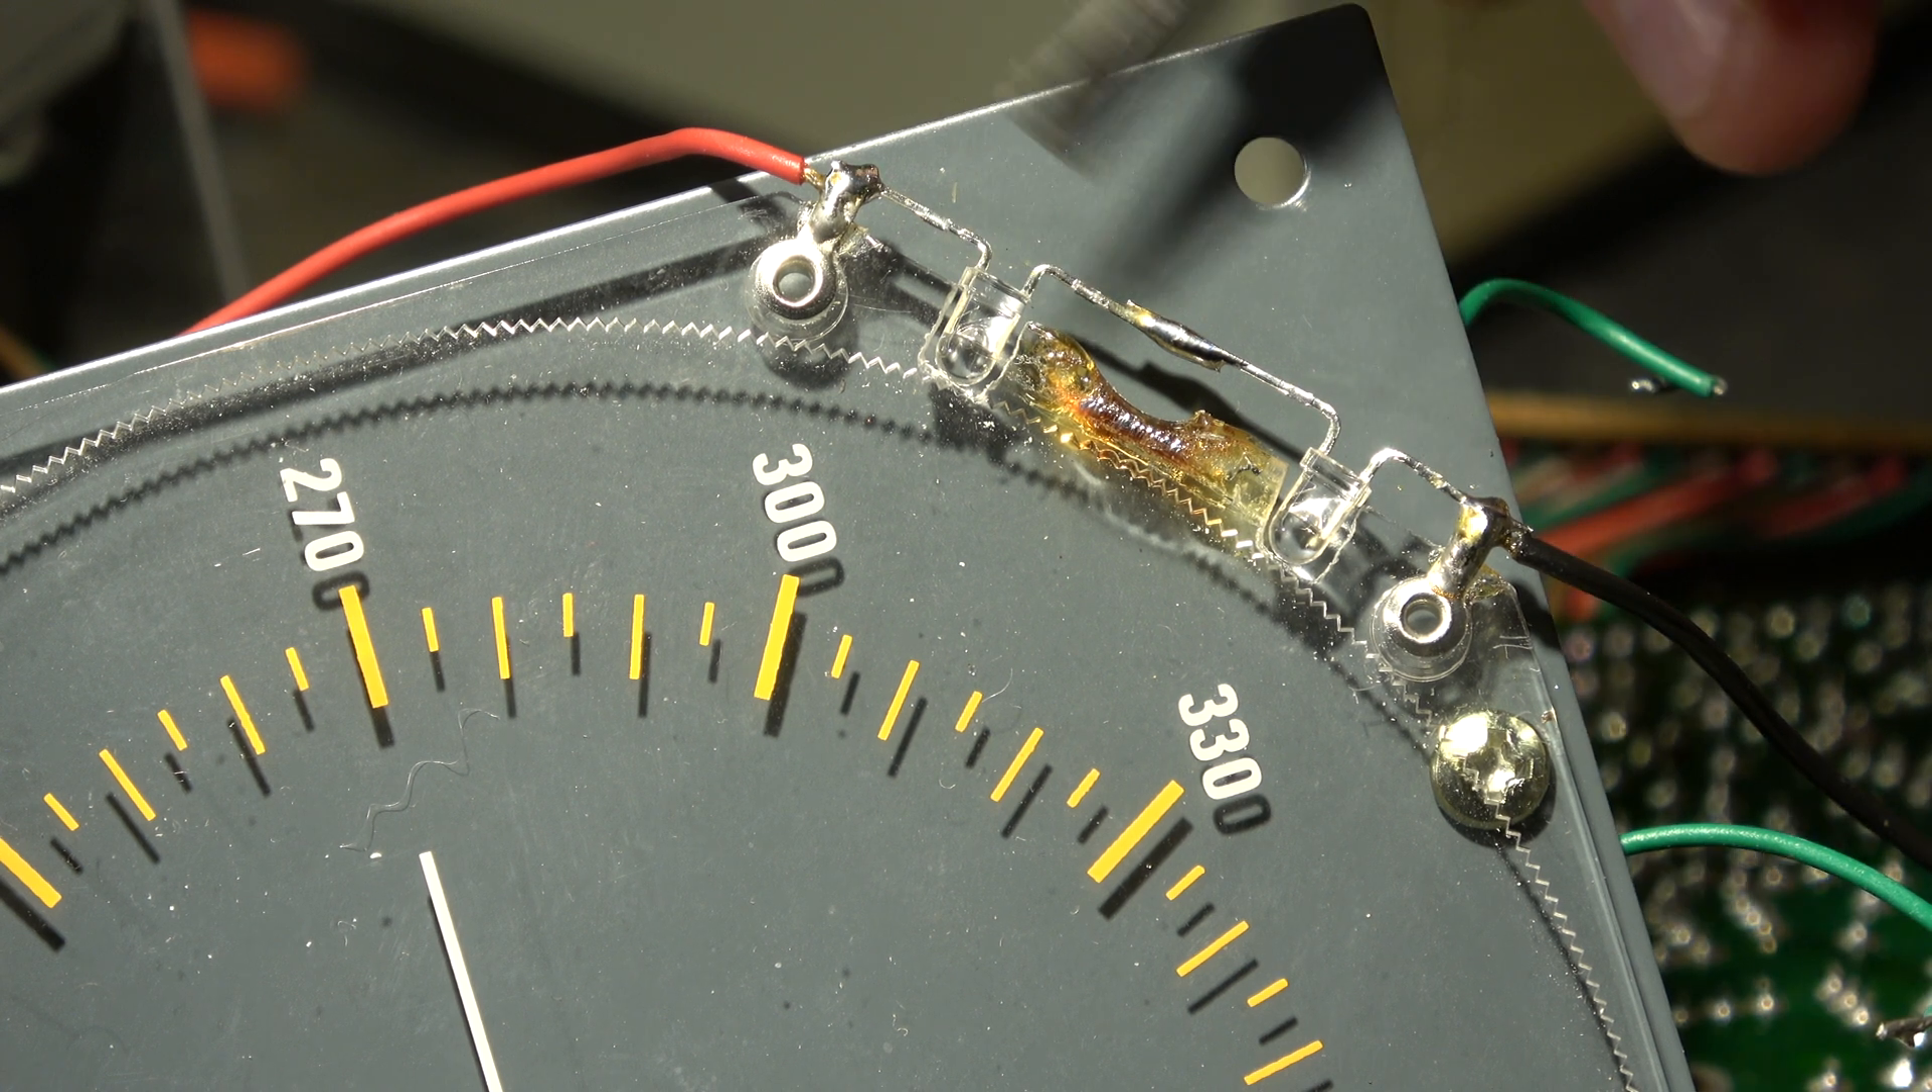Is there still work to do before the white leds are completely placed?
No.